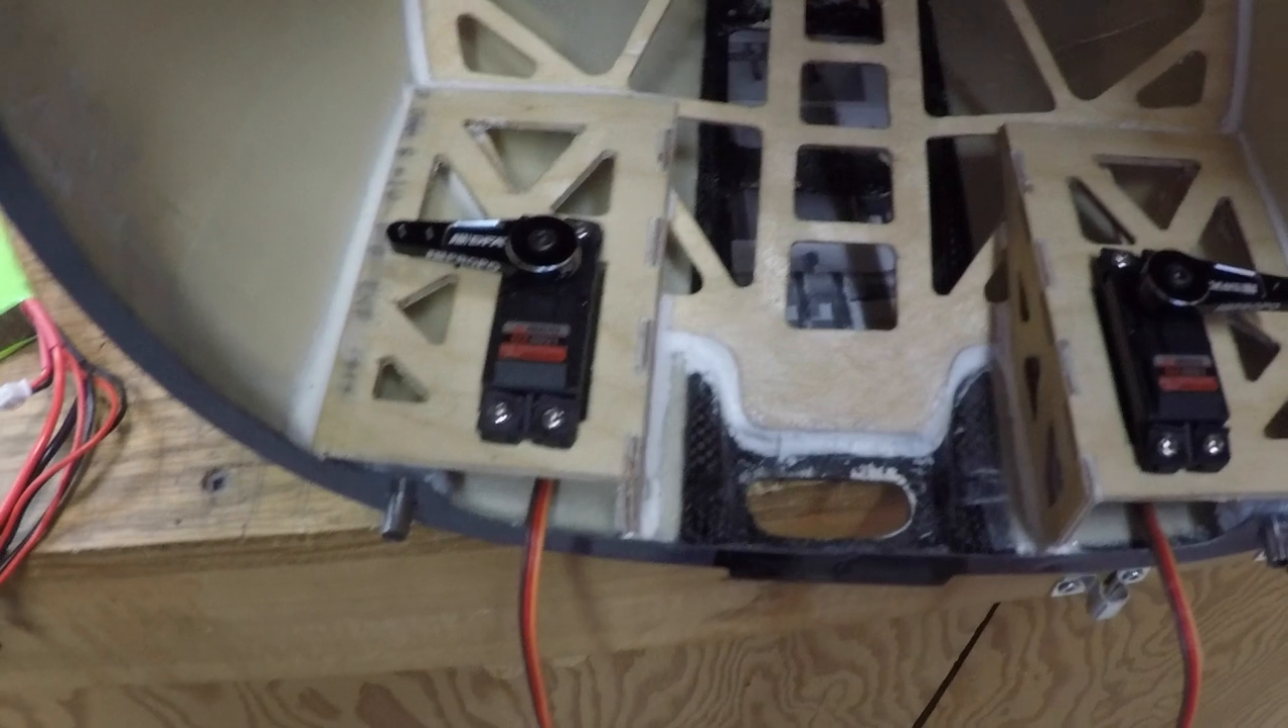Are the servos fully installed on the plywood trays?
Yes.